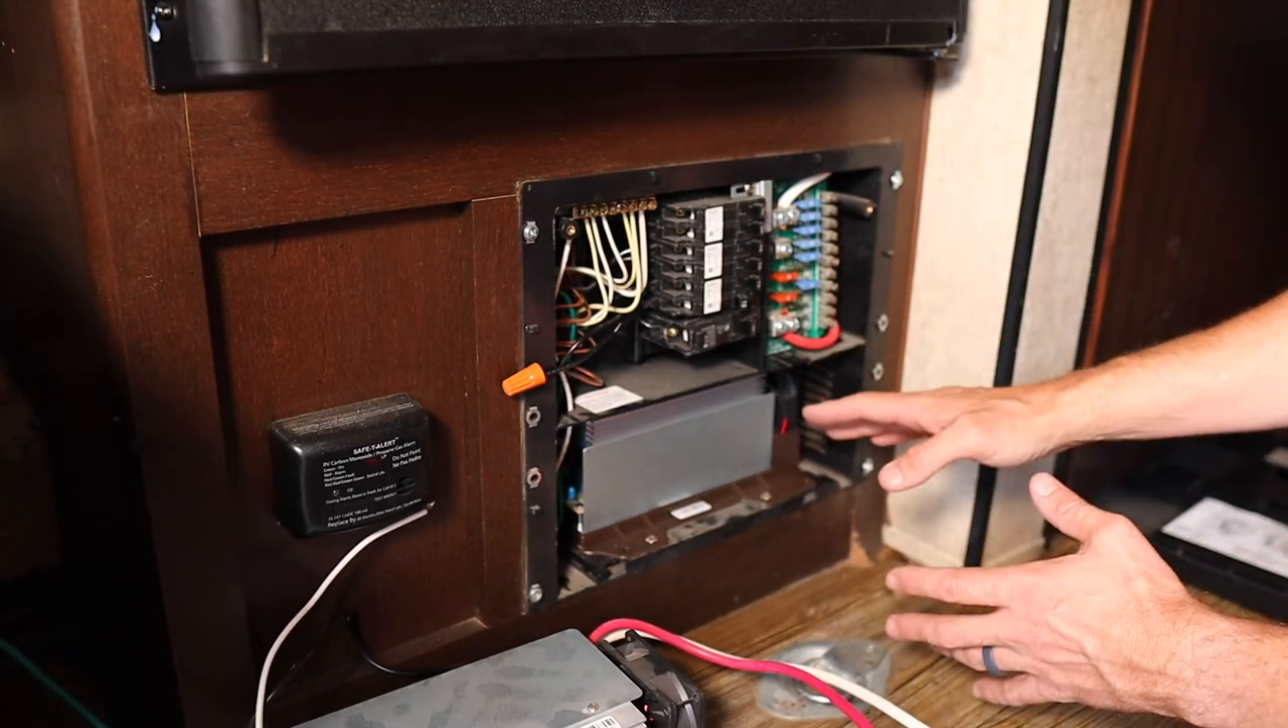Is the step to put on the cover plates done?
No.